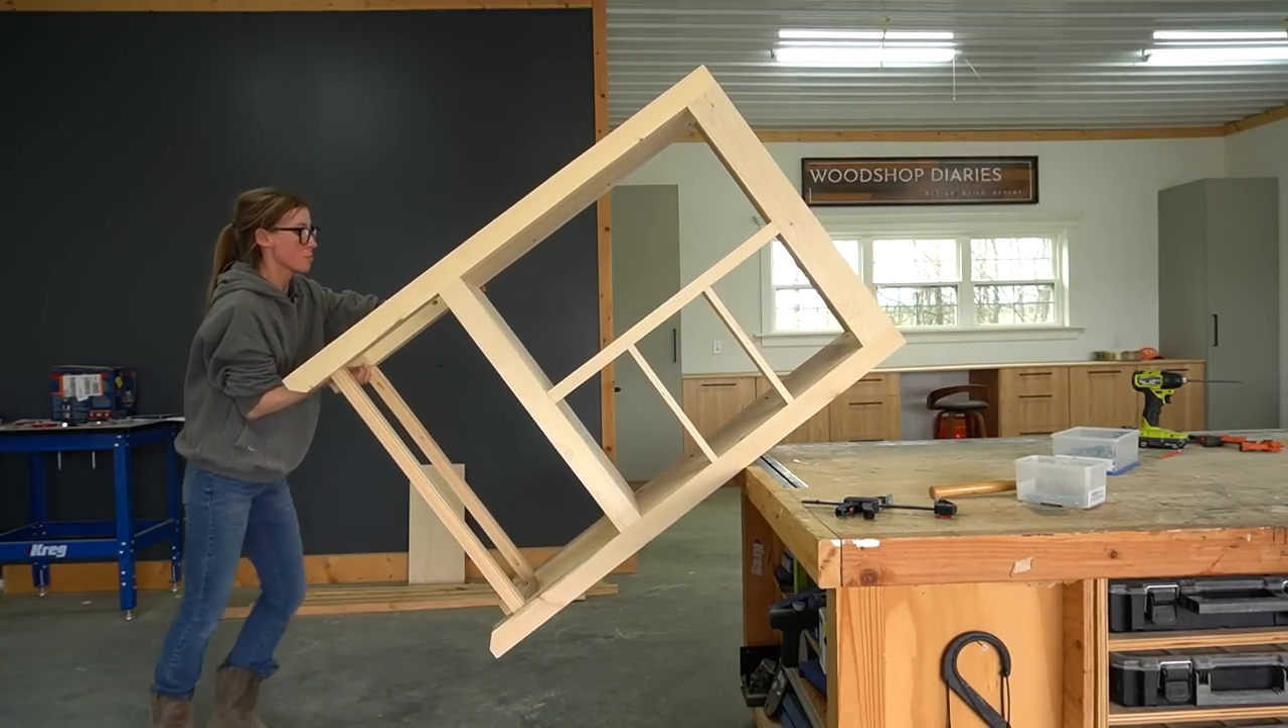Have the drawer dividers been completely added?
Yes.